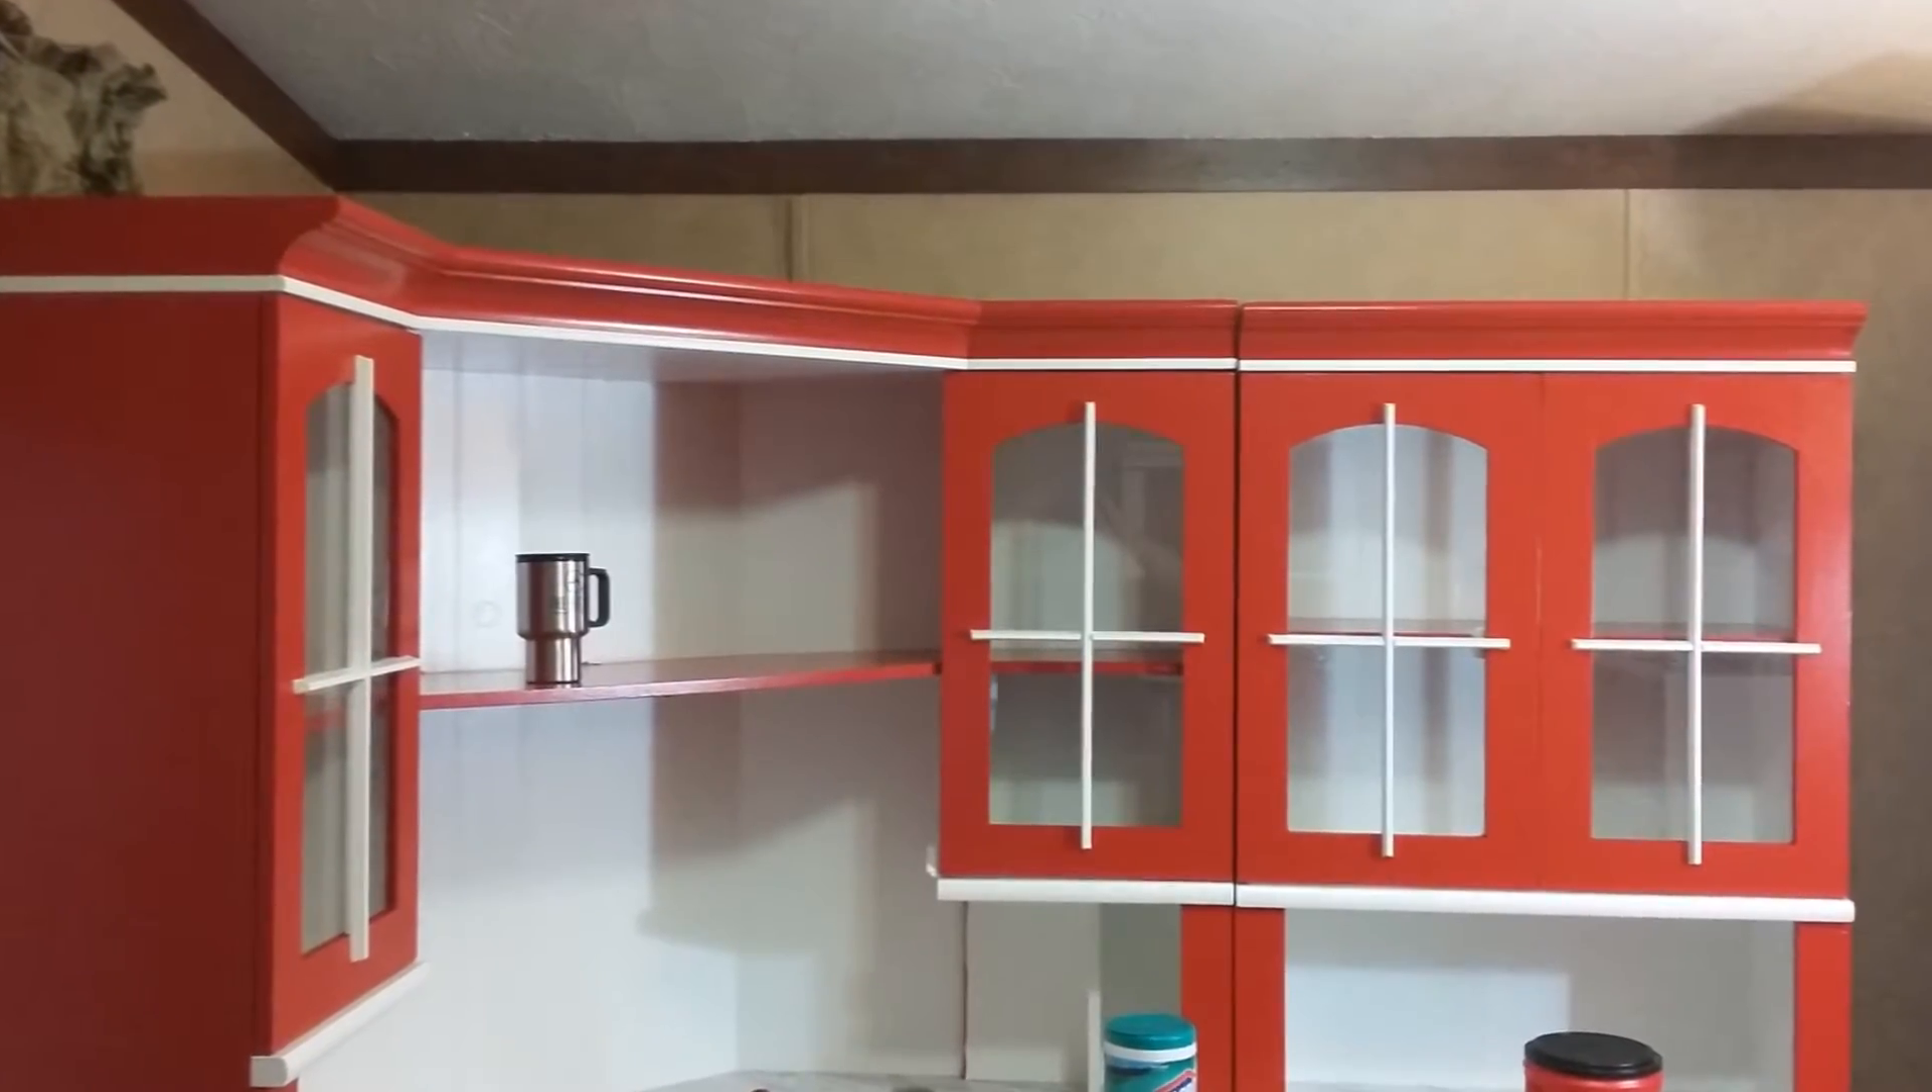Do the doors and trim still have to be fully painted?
No.